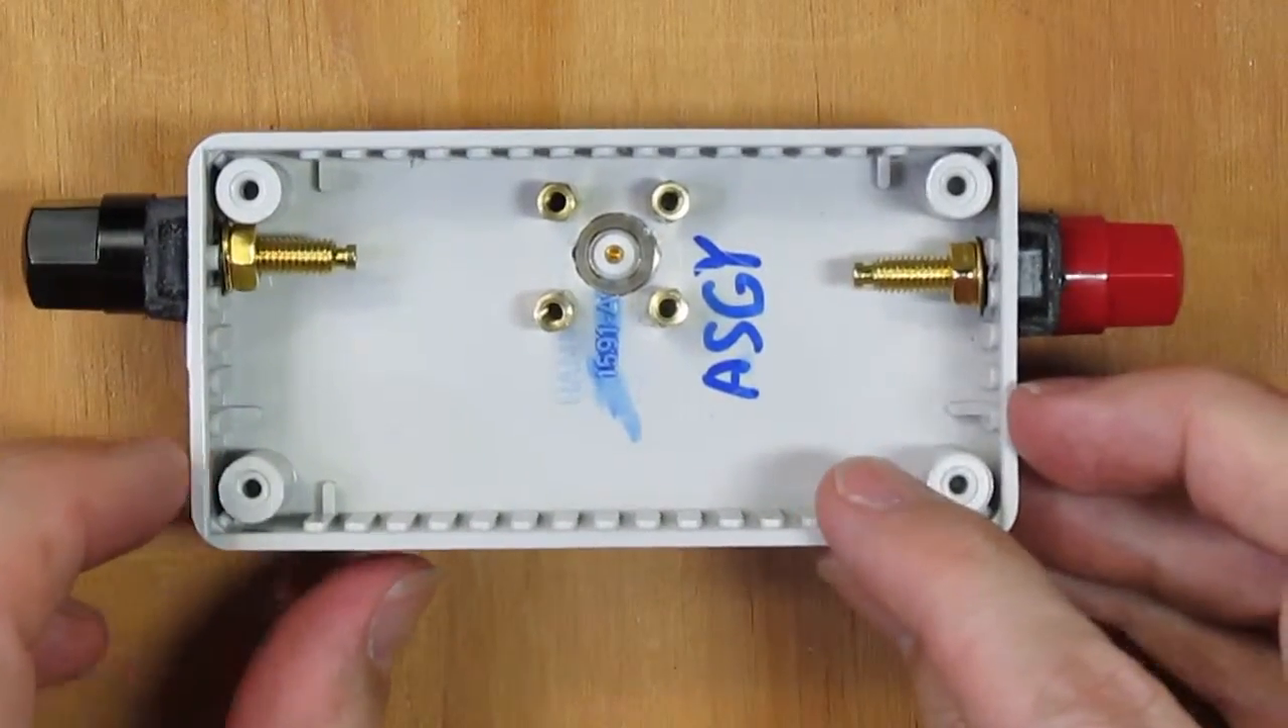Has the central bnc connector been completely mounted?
Yes.